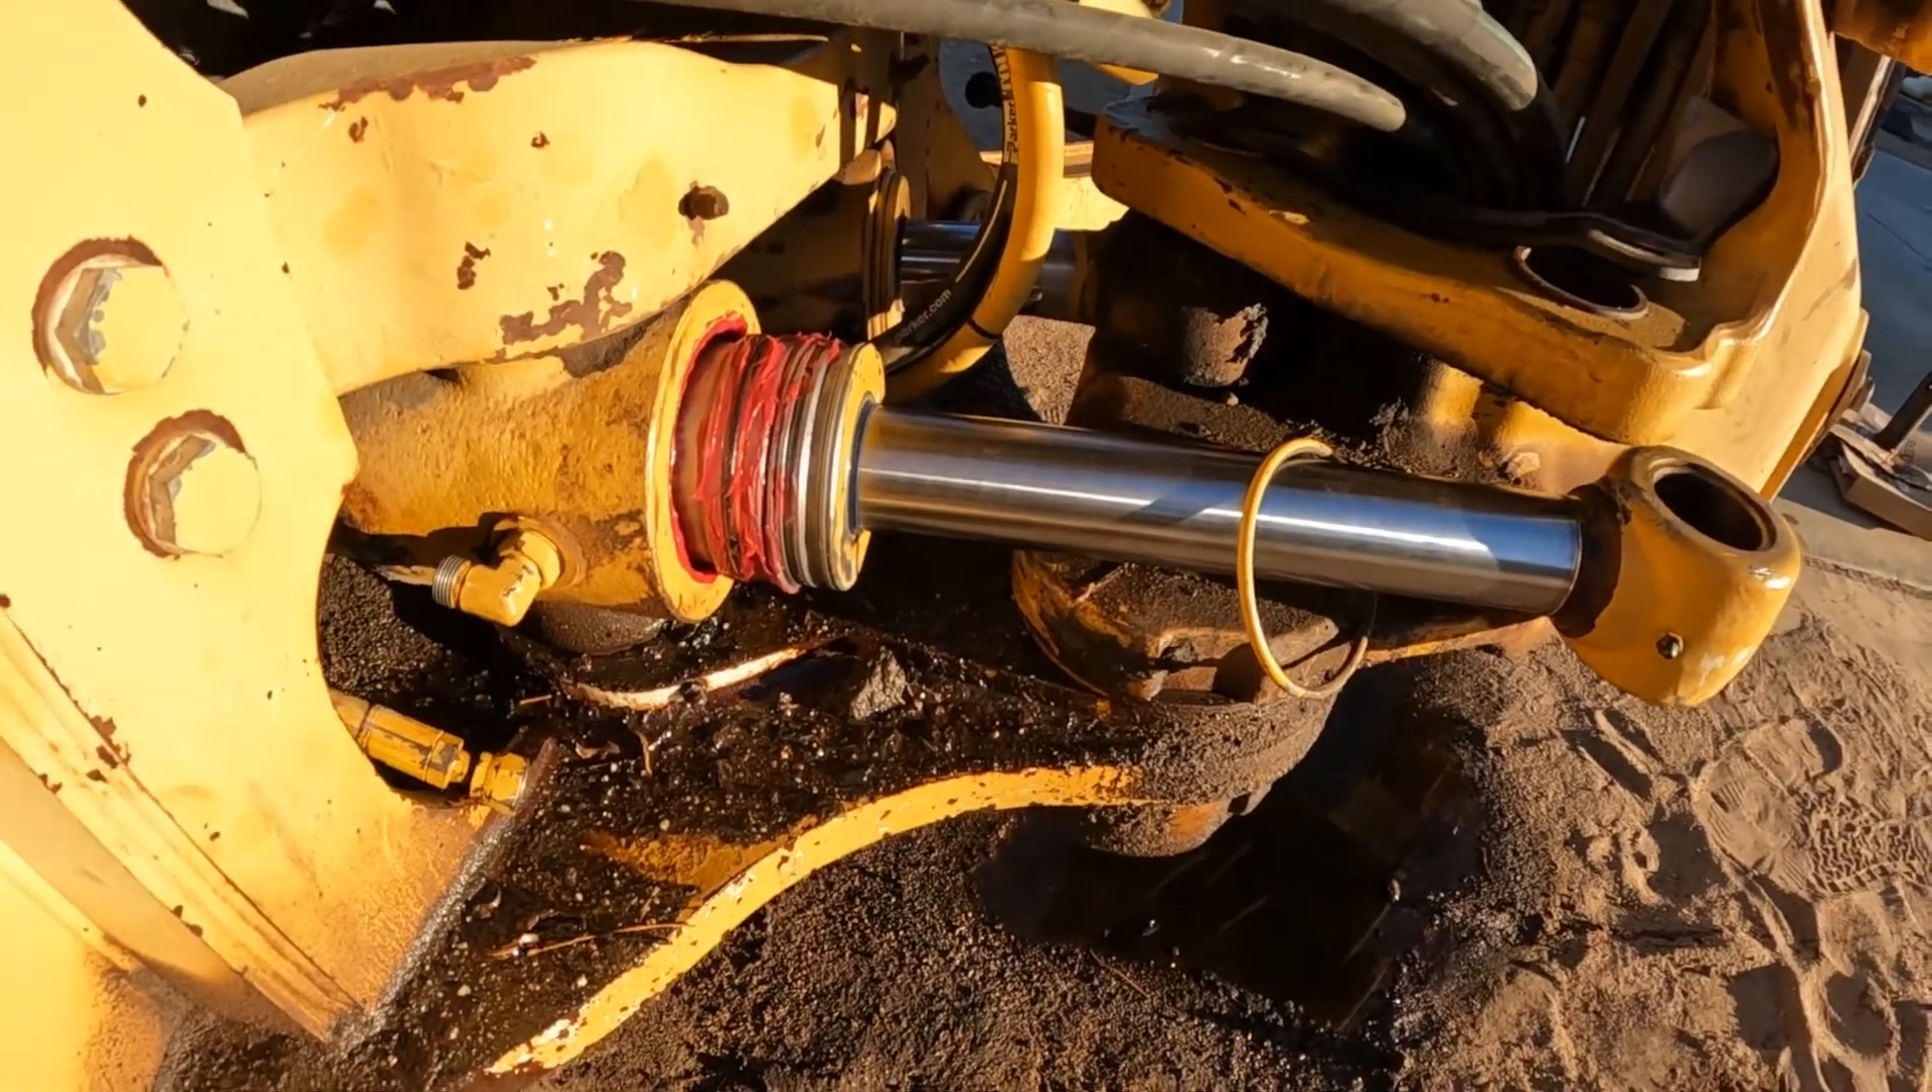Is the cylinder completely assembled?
No.